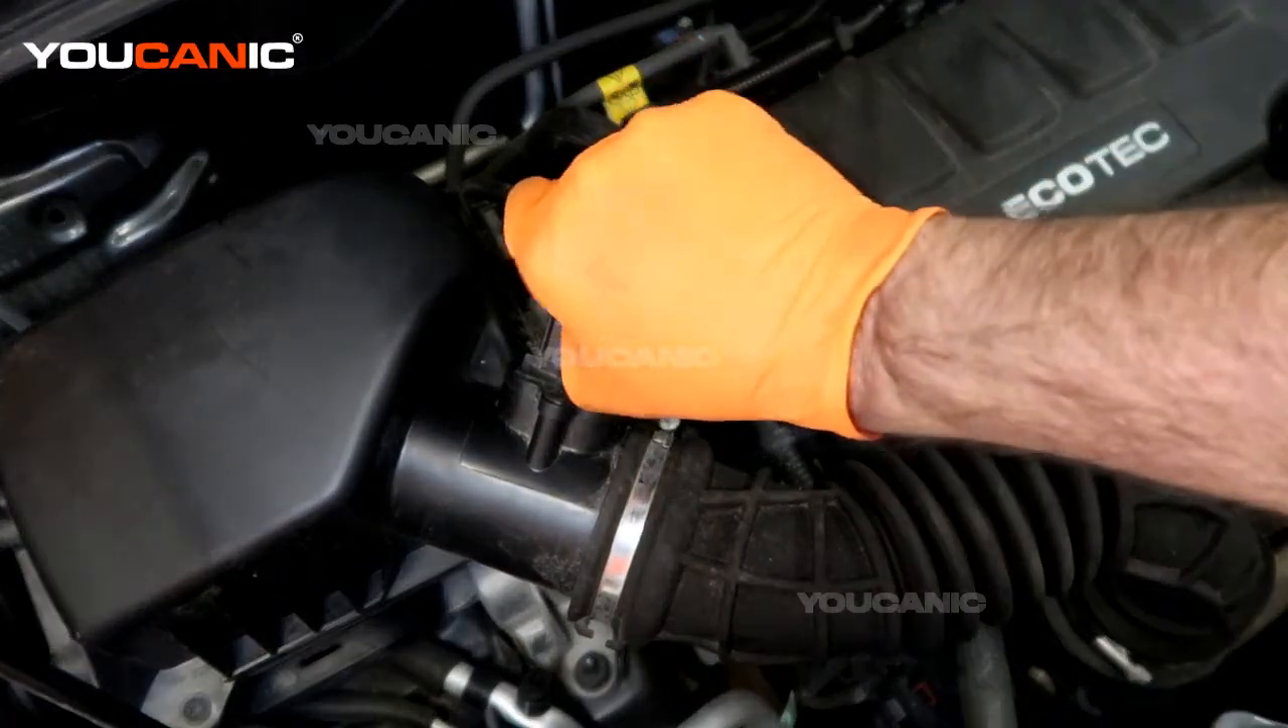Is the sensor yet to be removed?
Yes.